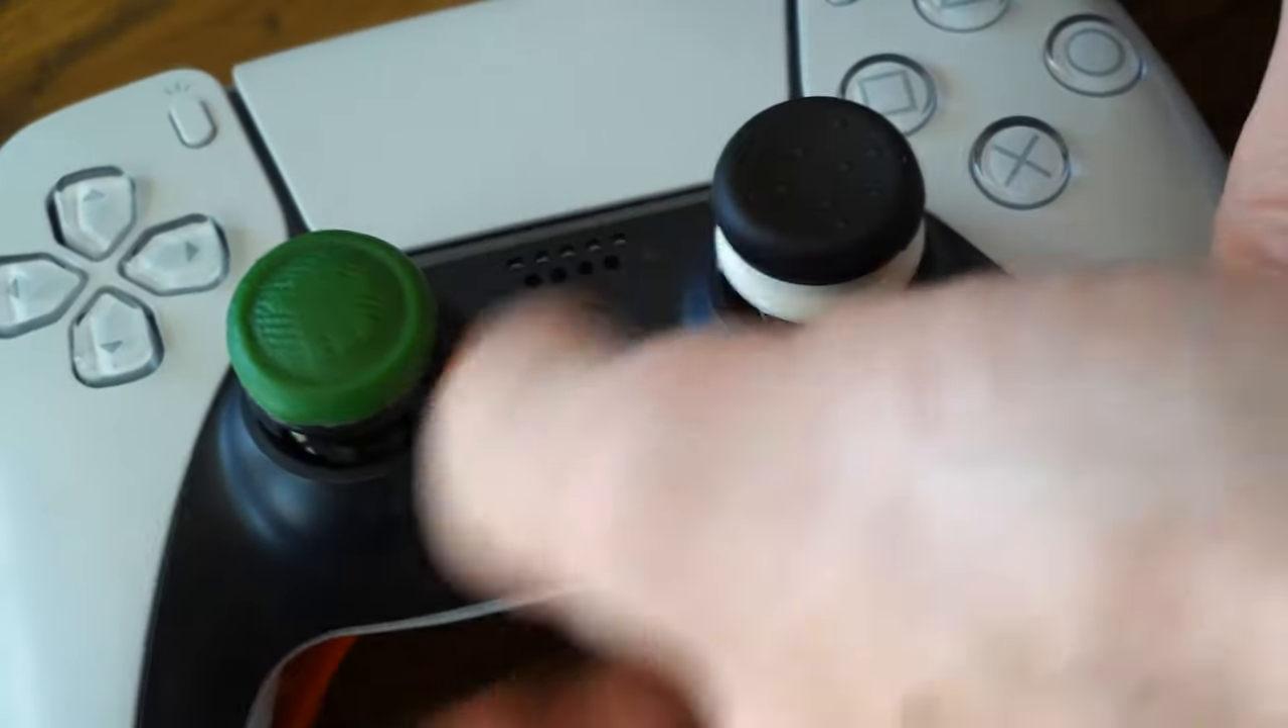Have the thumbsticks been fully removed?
No.